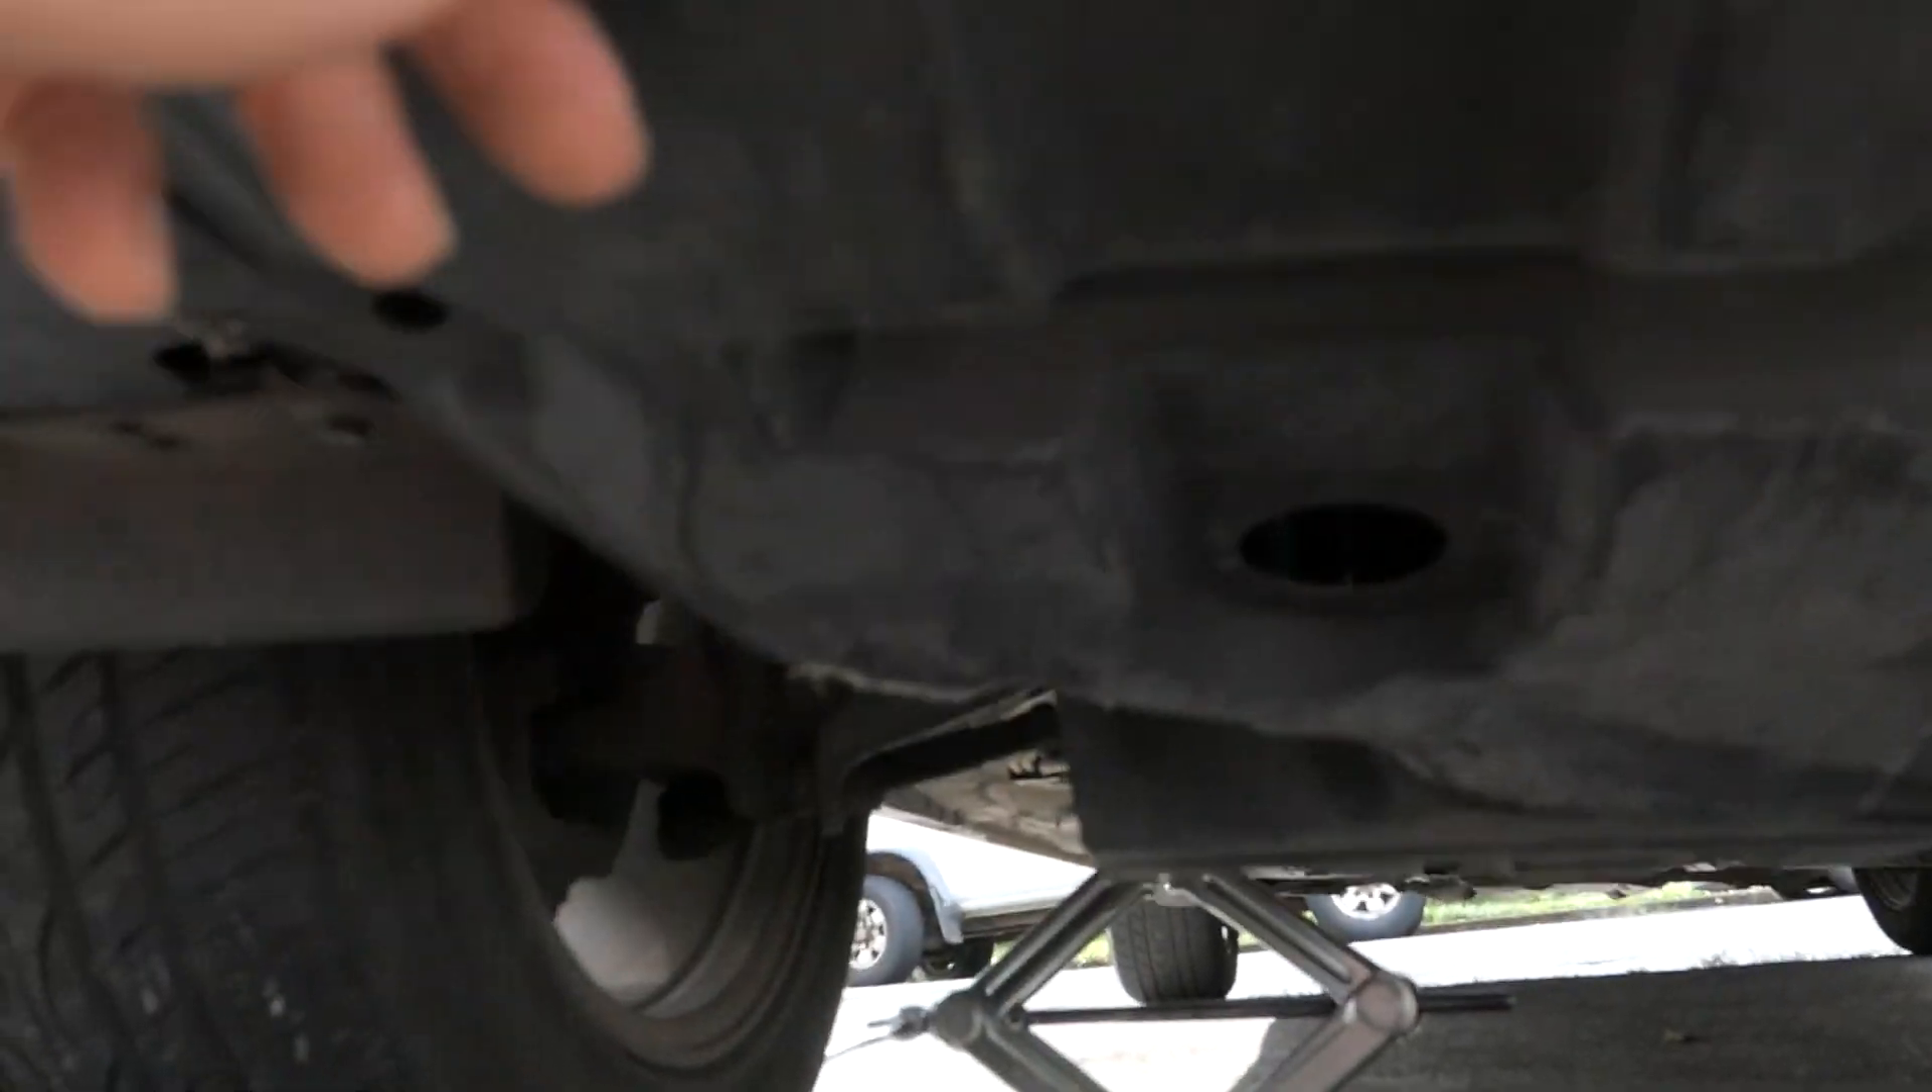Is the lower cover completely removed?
No.